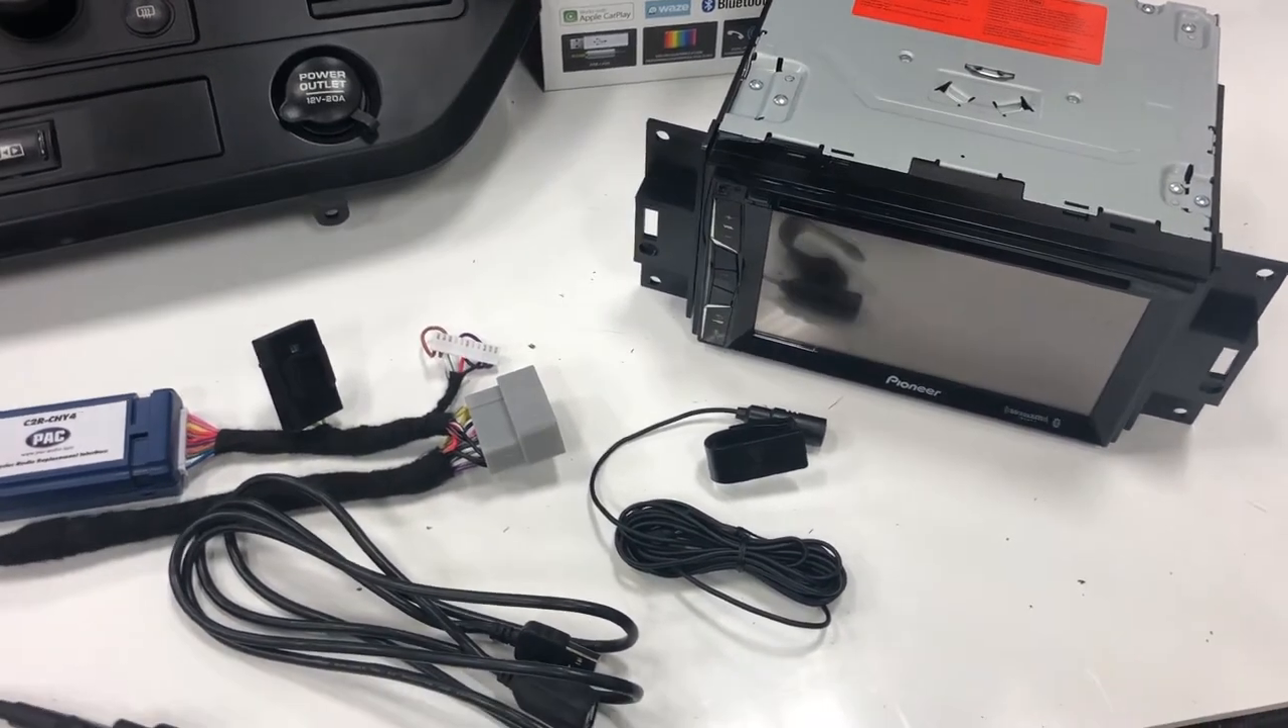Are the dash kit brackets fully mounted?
Yes.